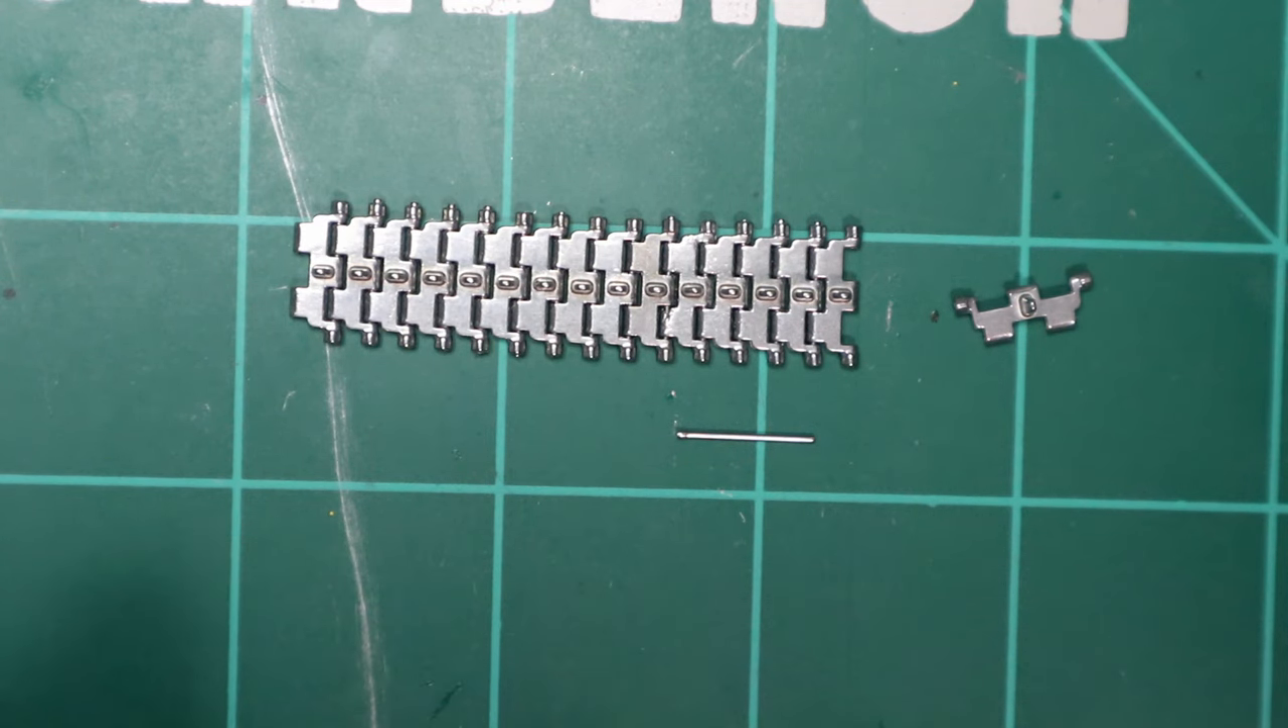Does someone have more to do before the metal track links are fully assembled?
Yes.